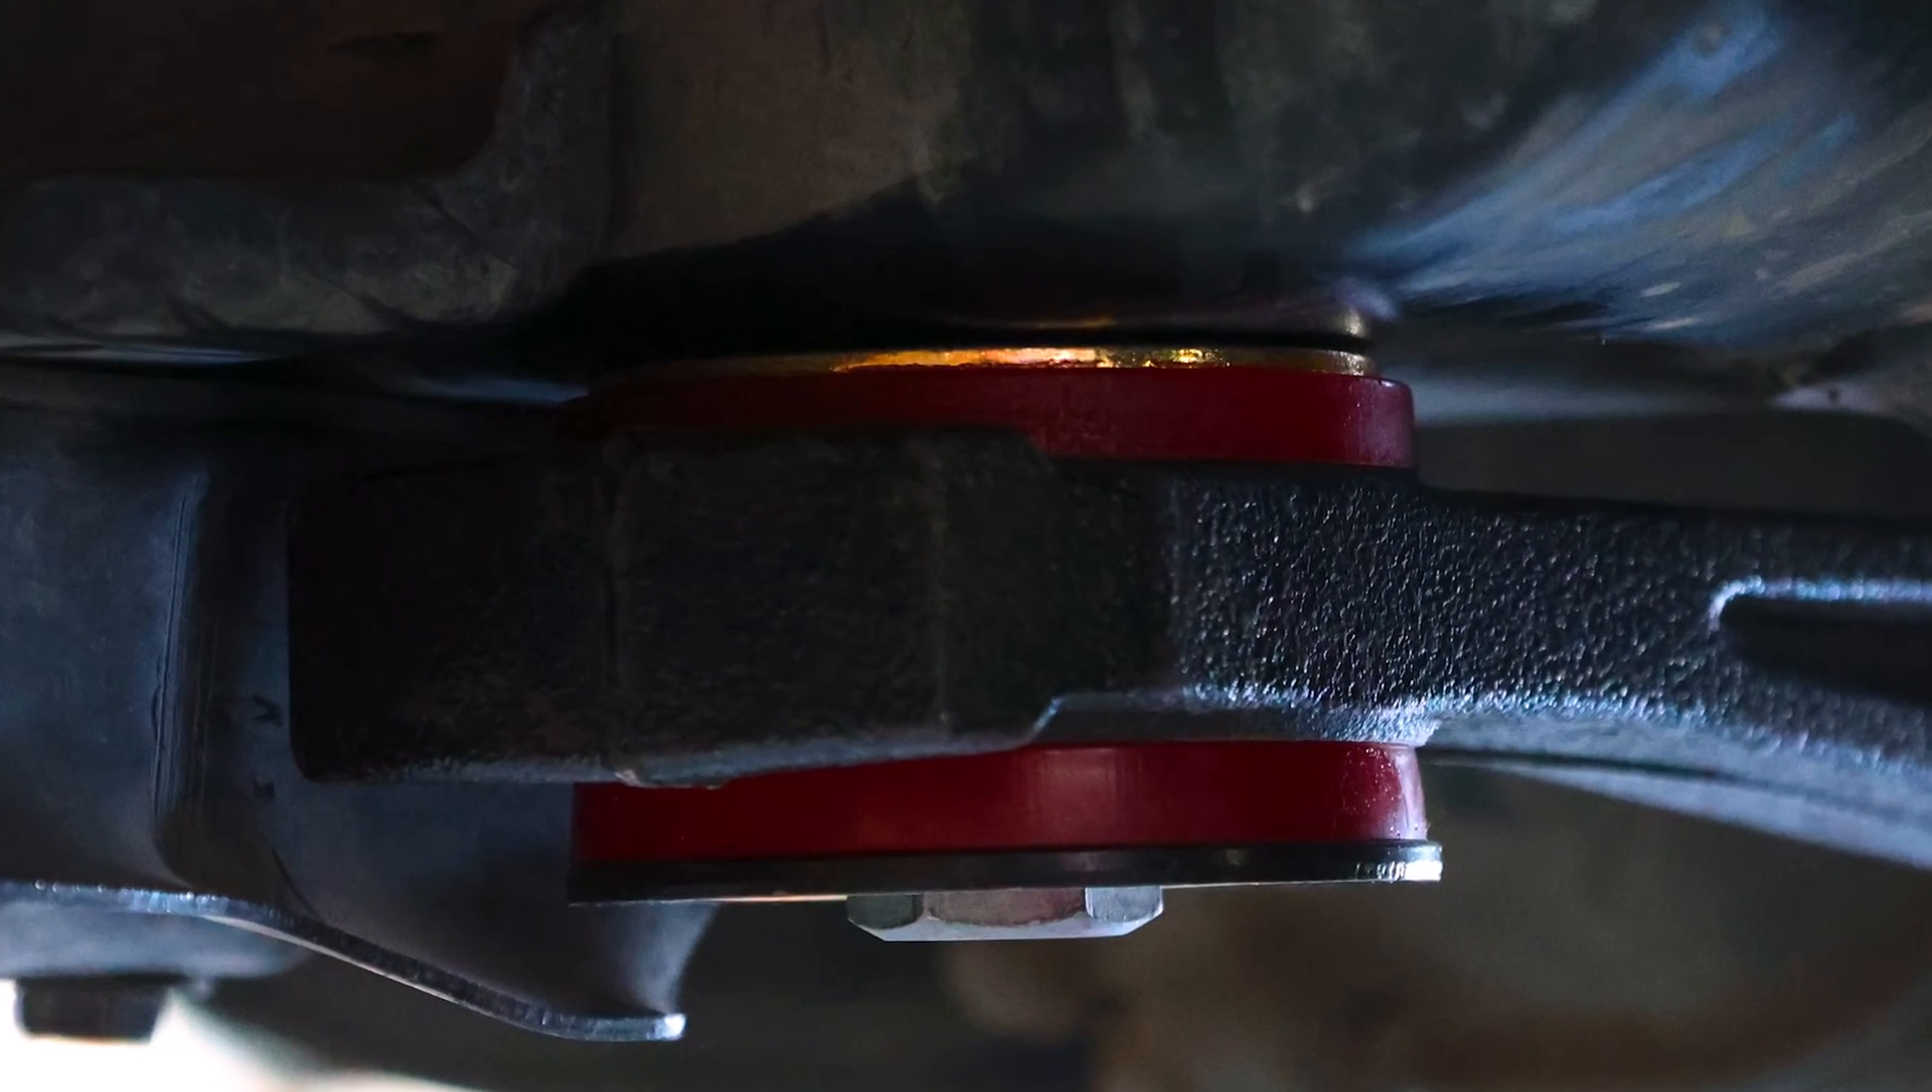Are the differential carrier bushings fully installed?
Yes.